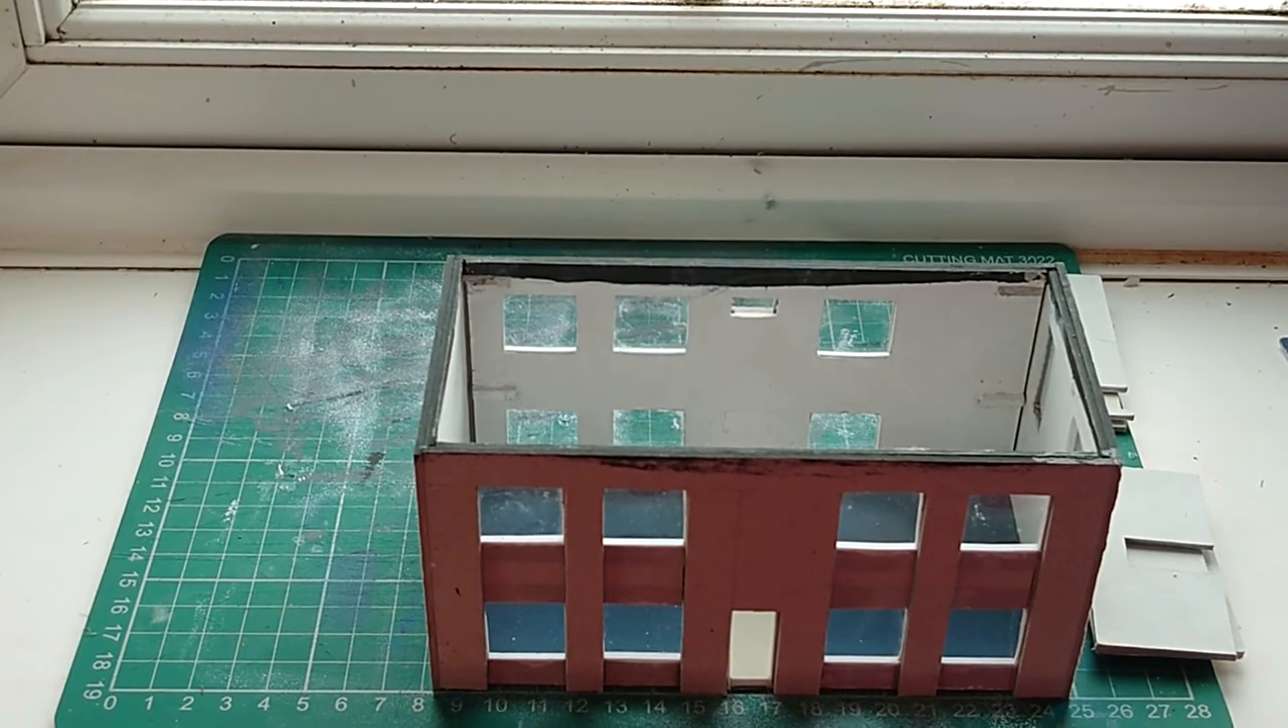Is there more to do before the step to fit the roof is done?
Yes.